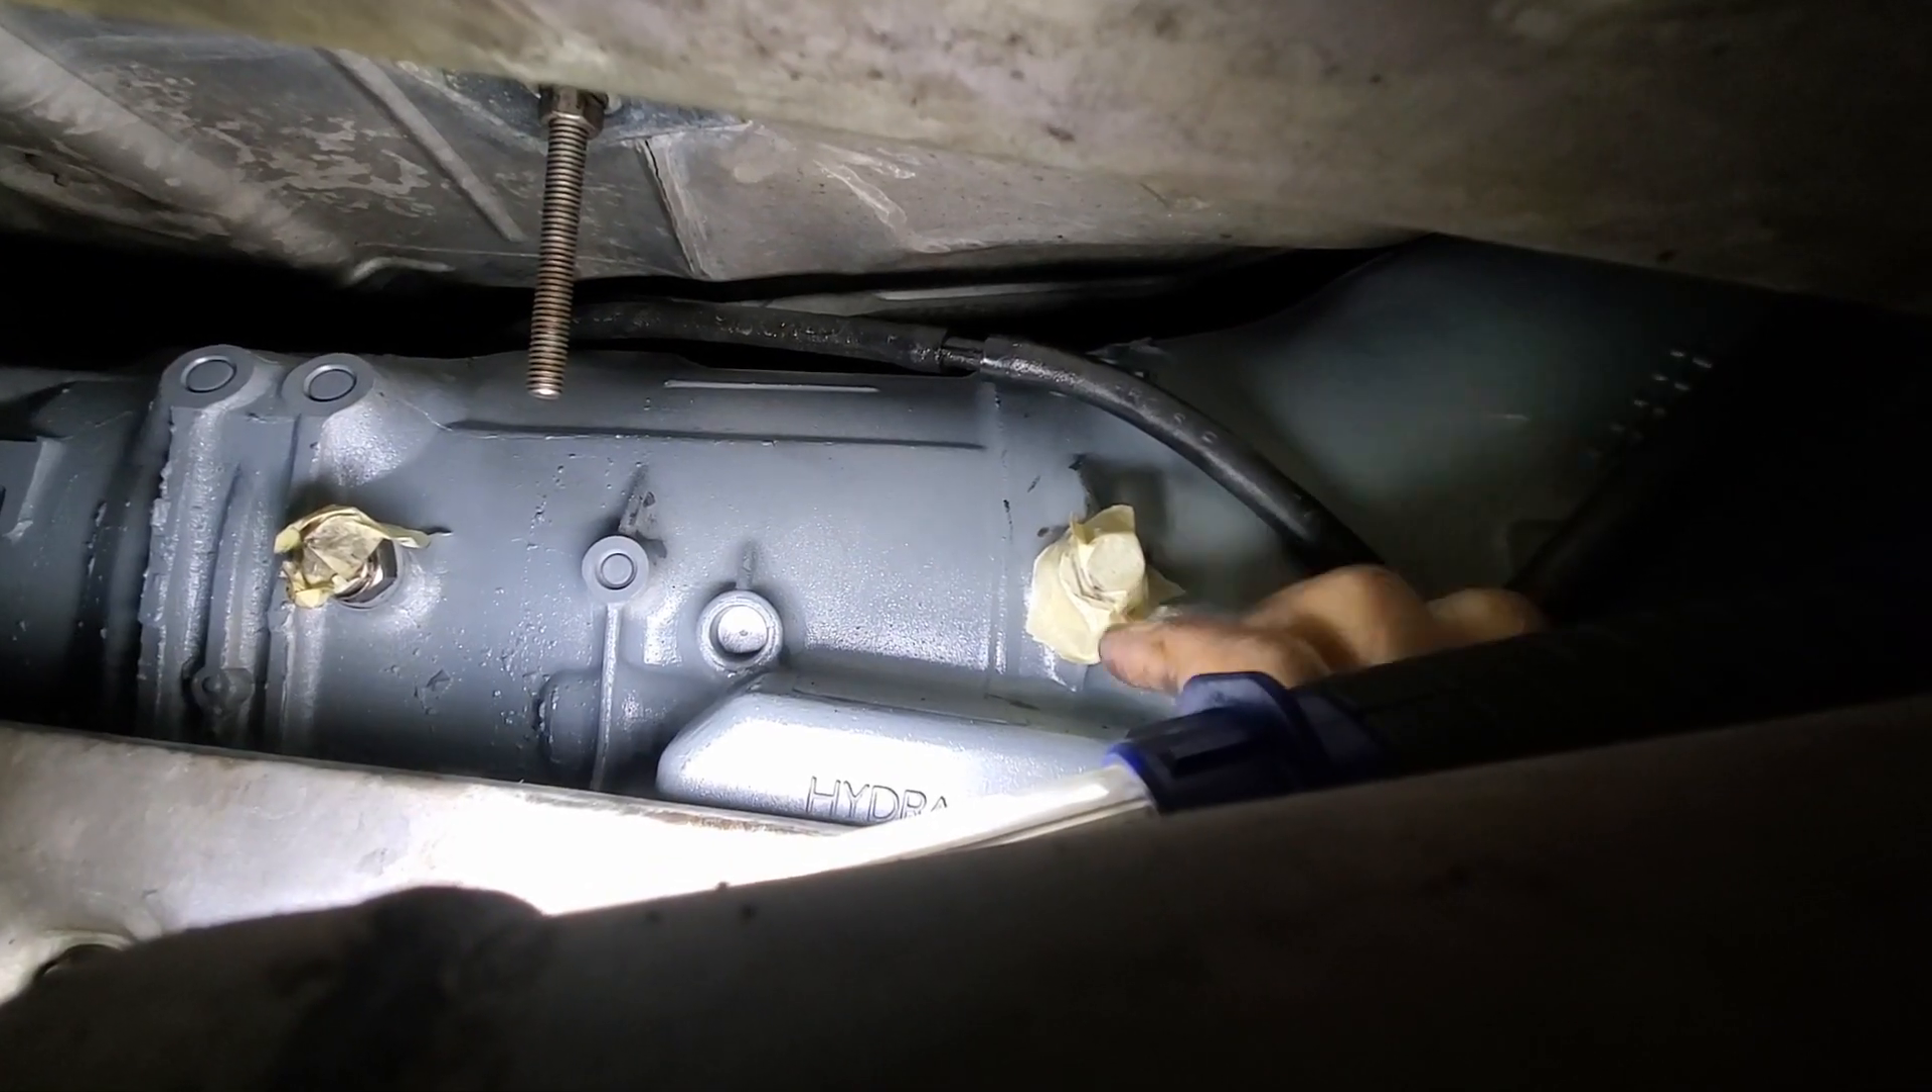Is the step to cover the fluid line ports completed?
Yes.